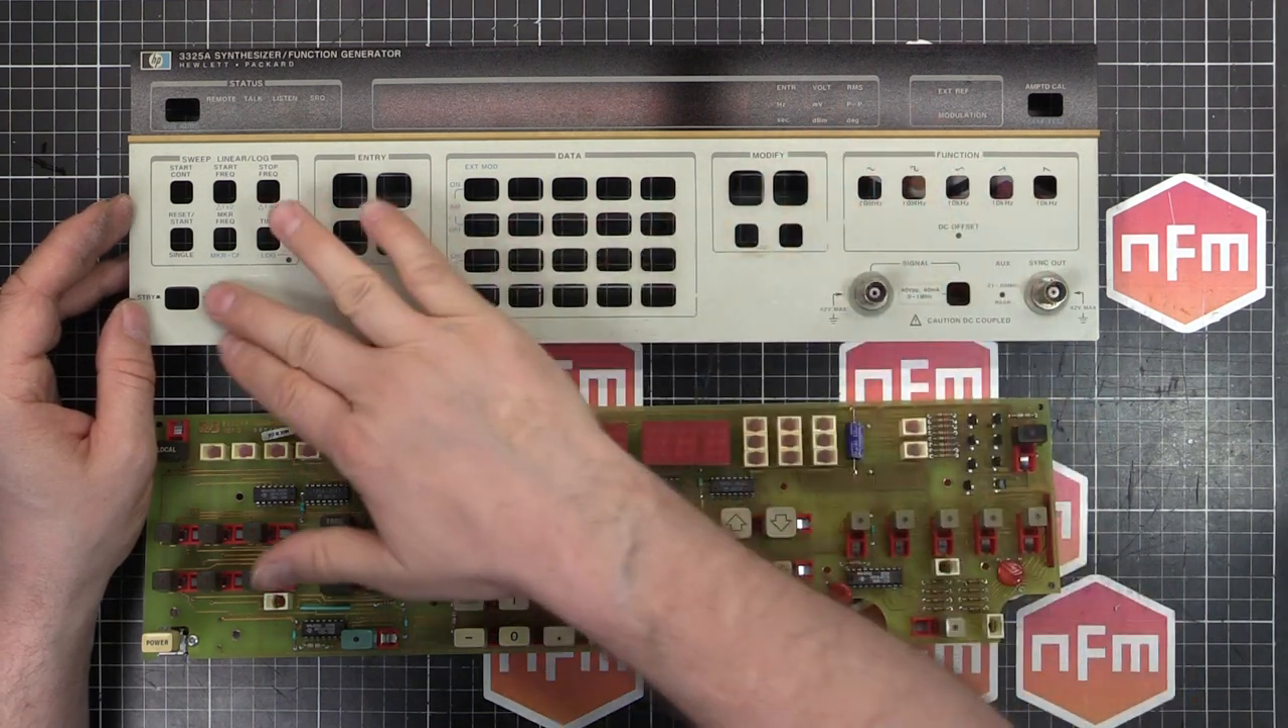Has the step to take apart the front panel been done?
Yes.